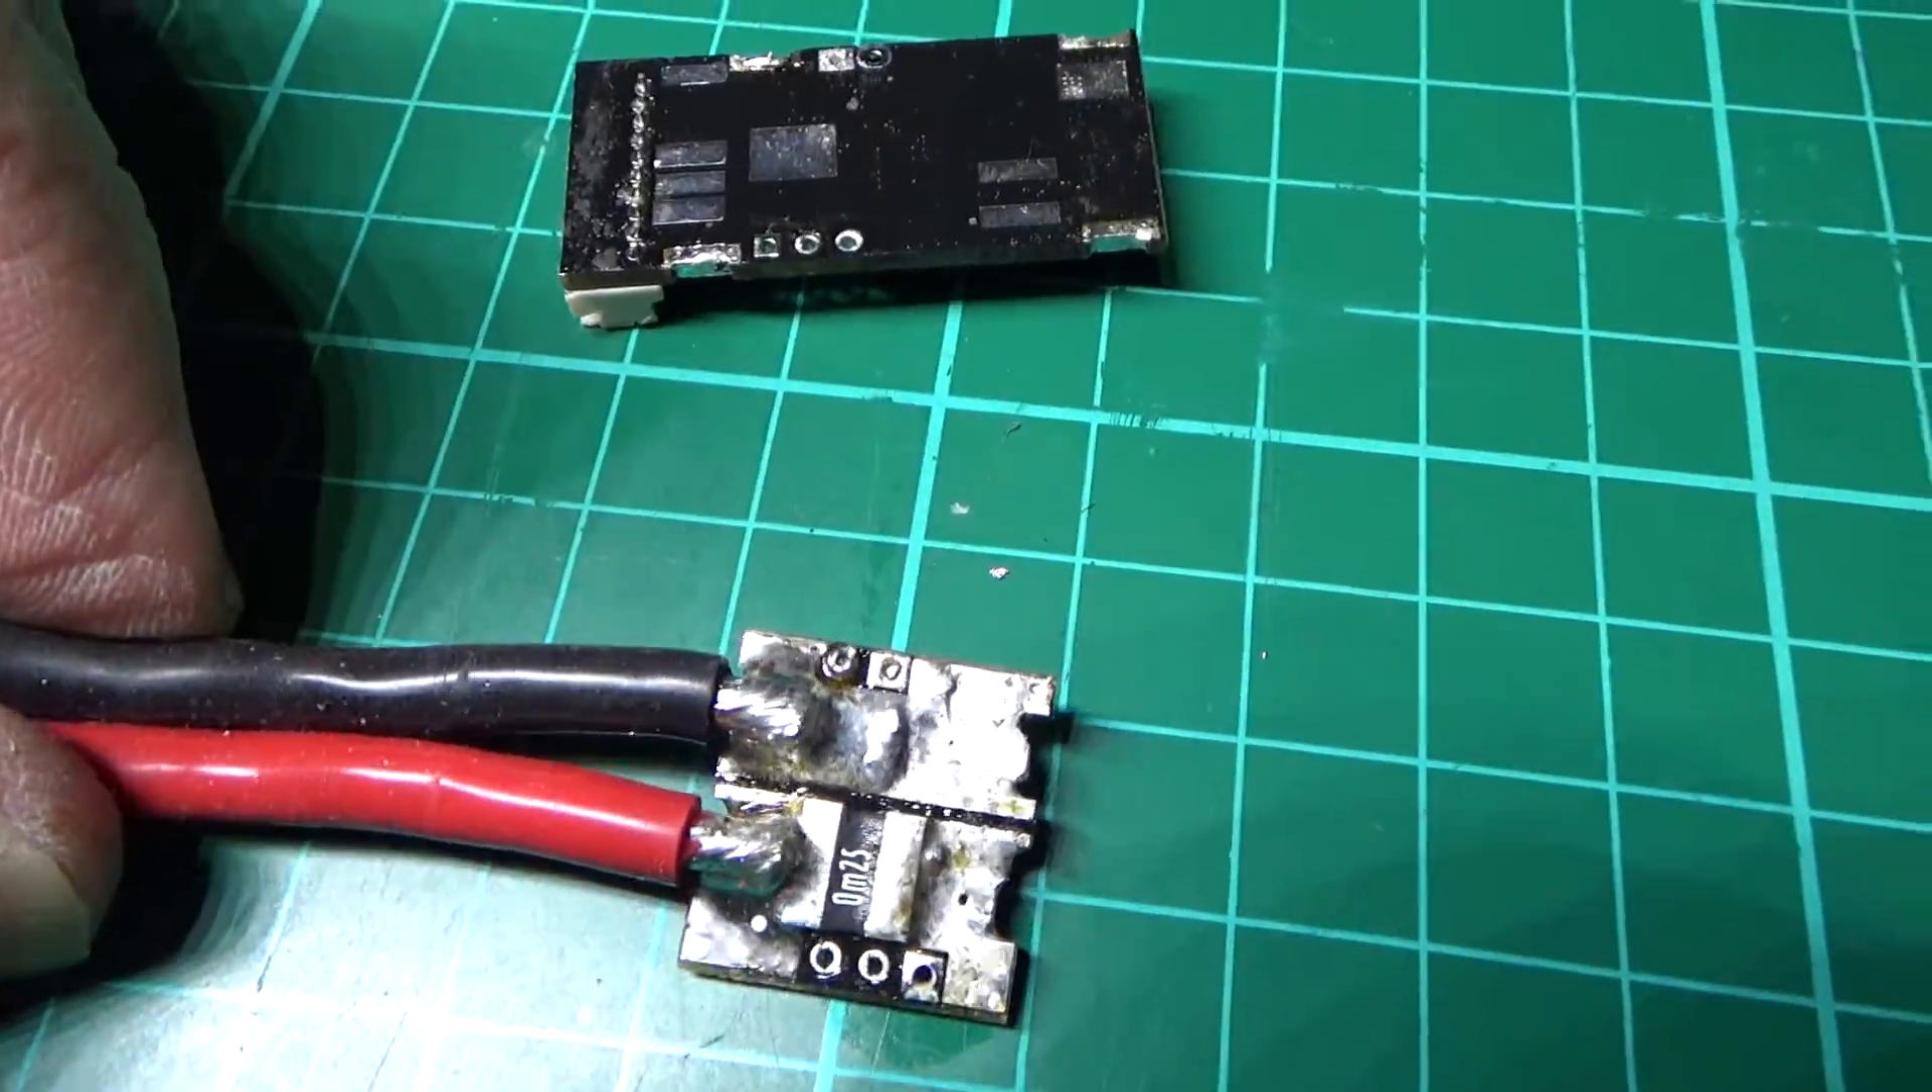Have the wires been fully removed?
No.